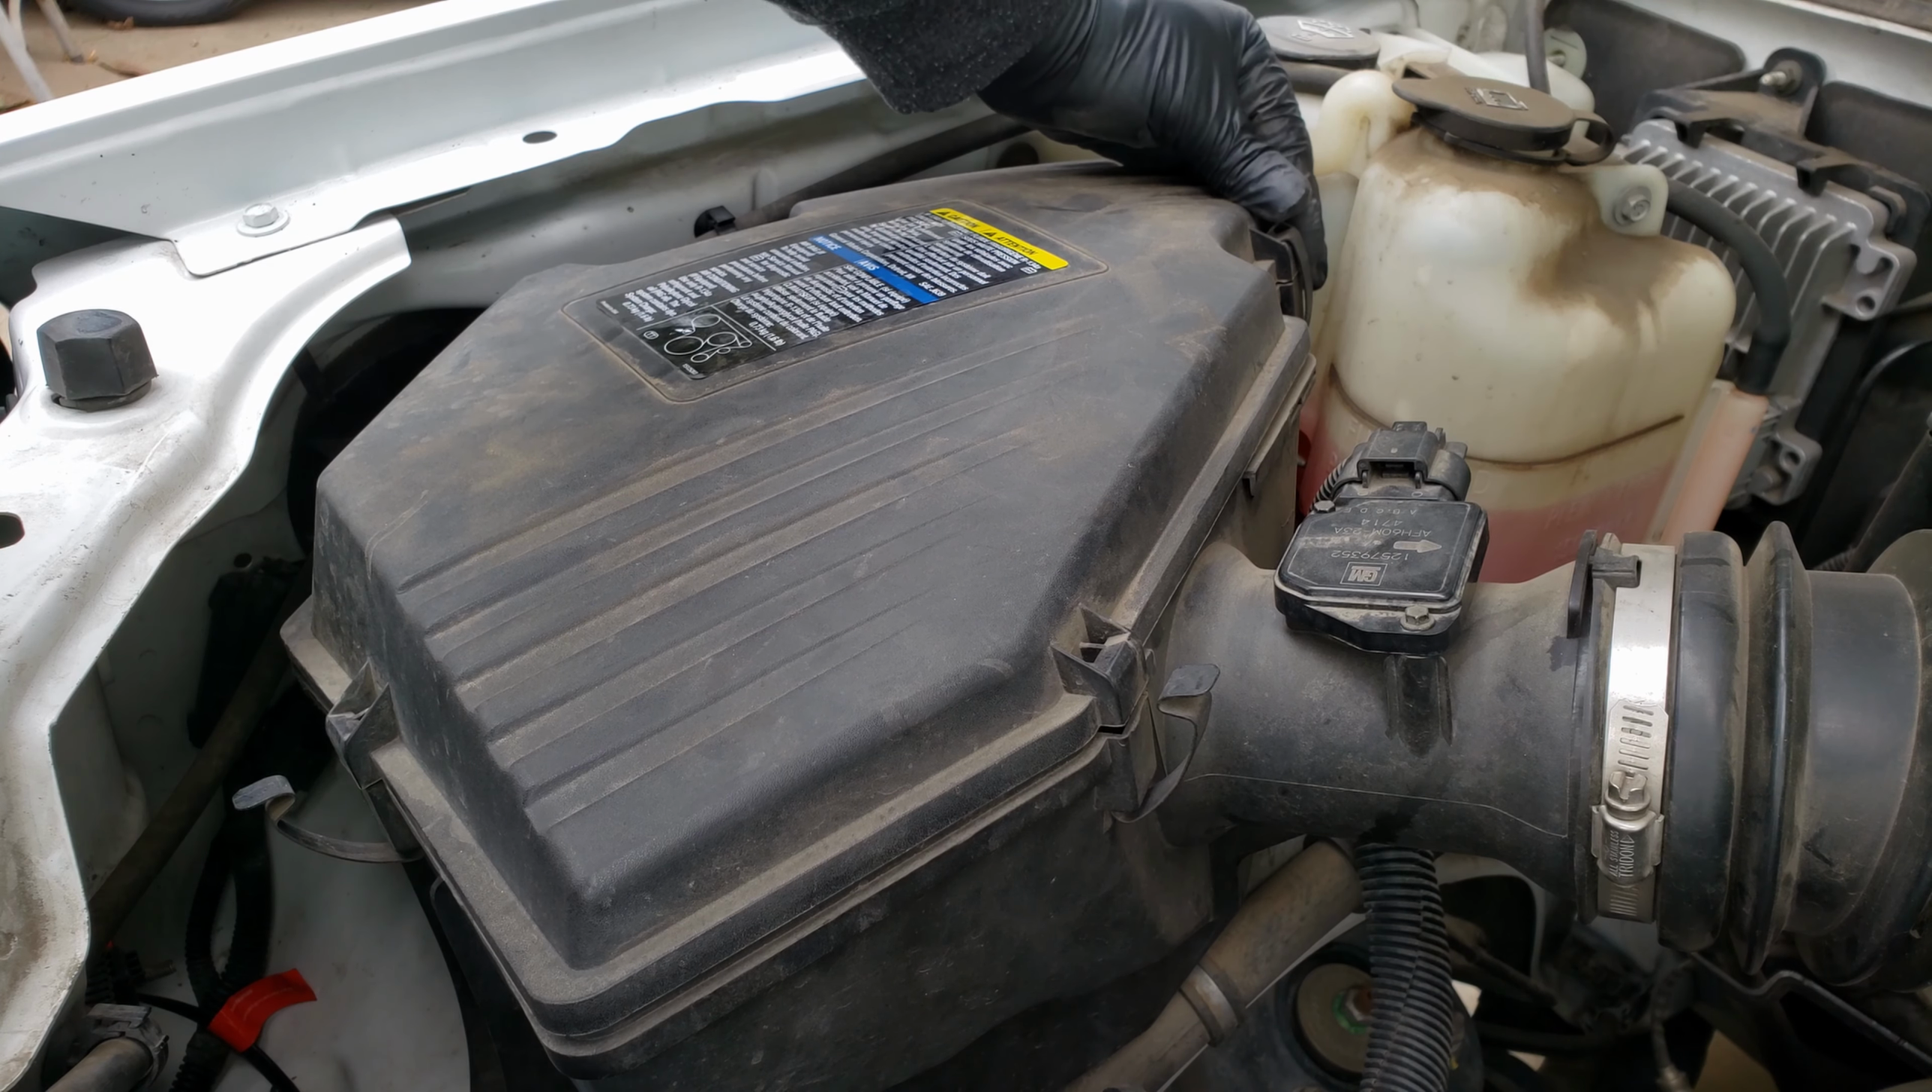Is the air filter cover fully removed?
No.